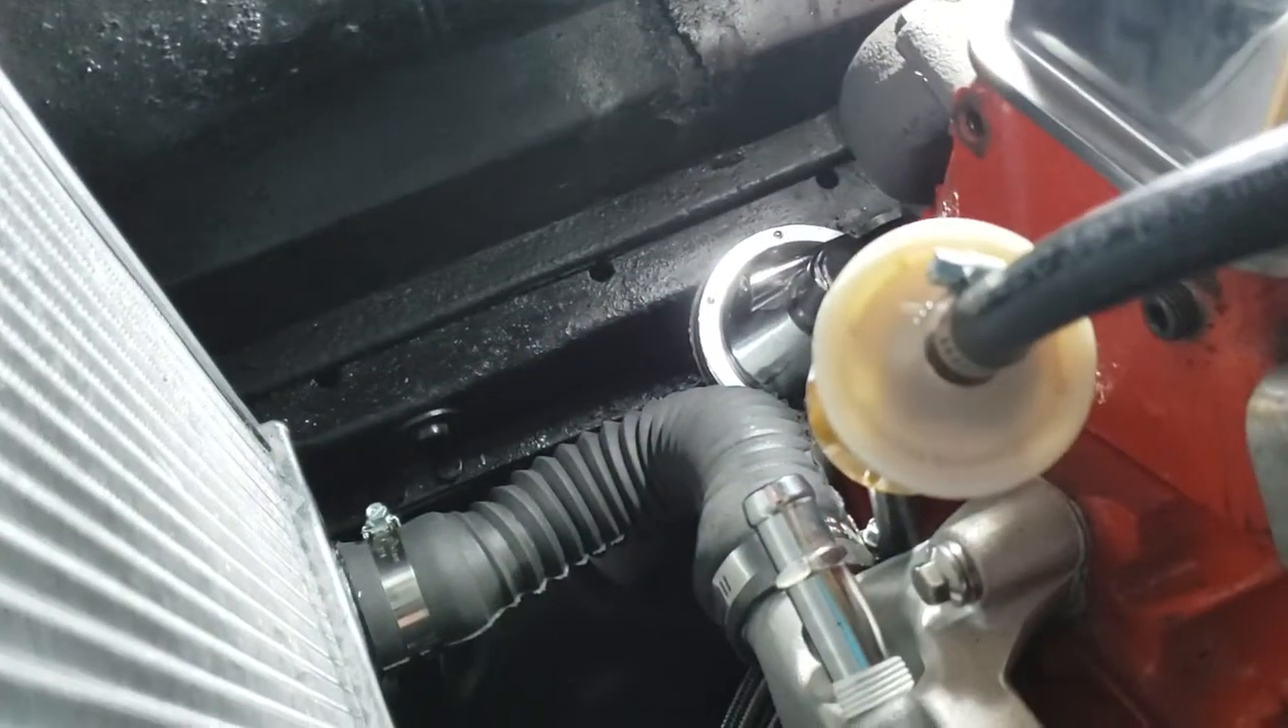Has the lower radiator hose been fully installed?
Yes.